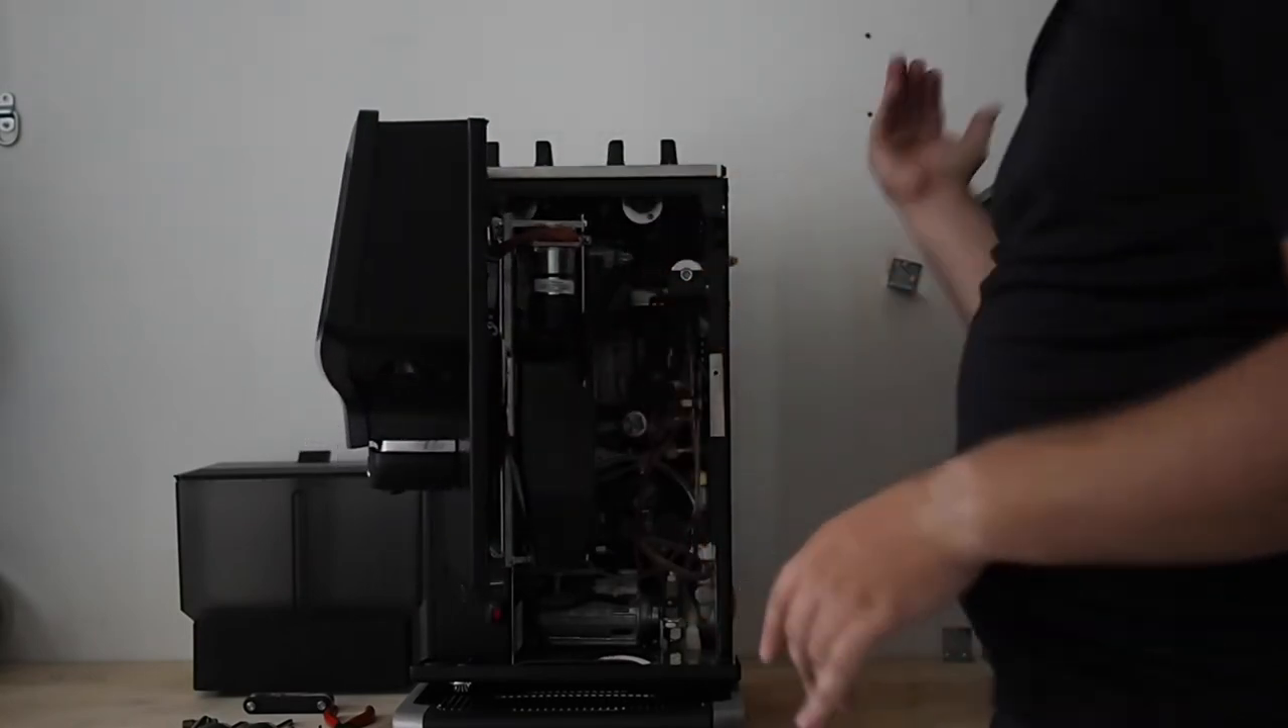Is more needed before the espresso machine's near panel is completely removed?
No.